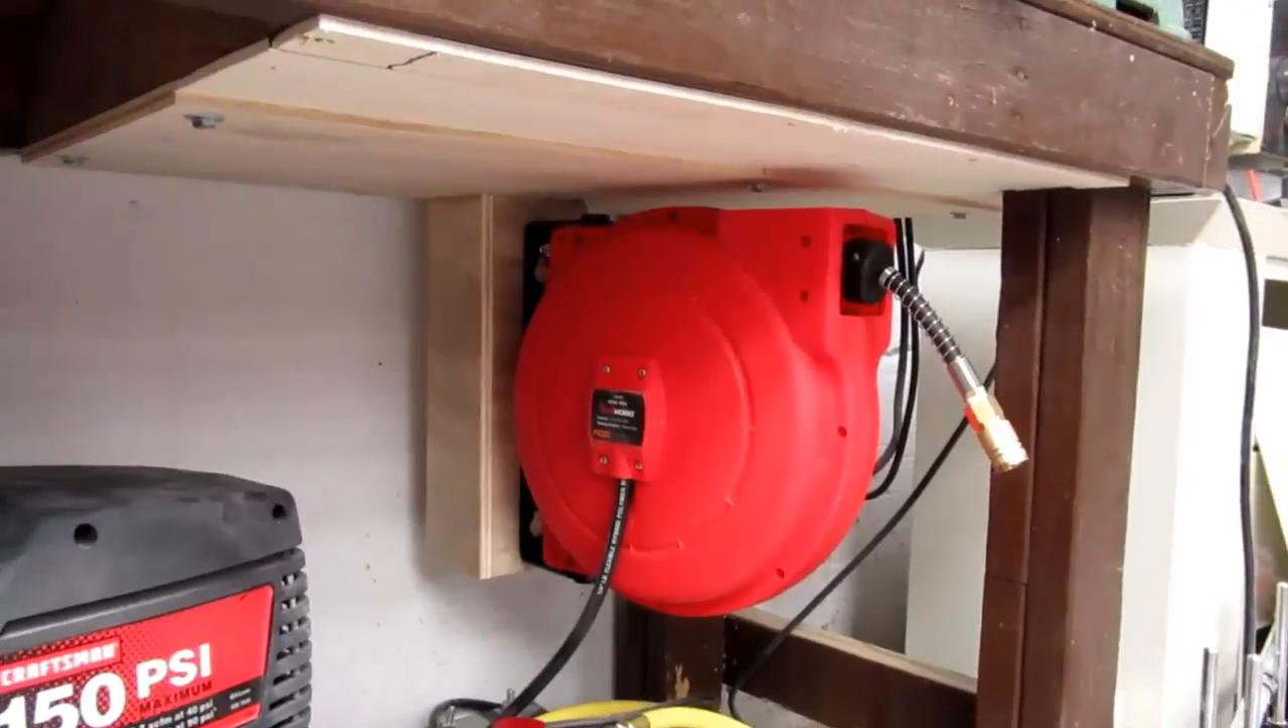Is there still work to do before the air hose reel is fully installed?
No.